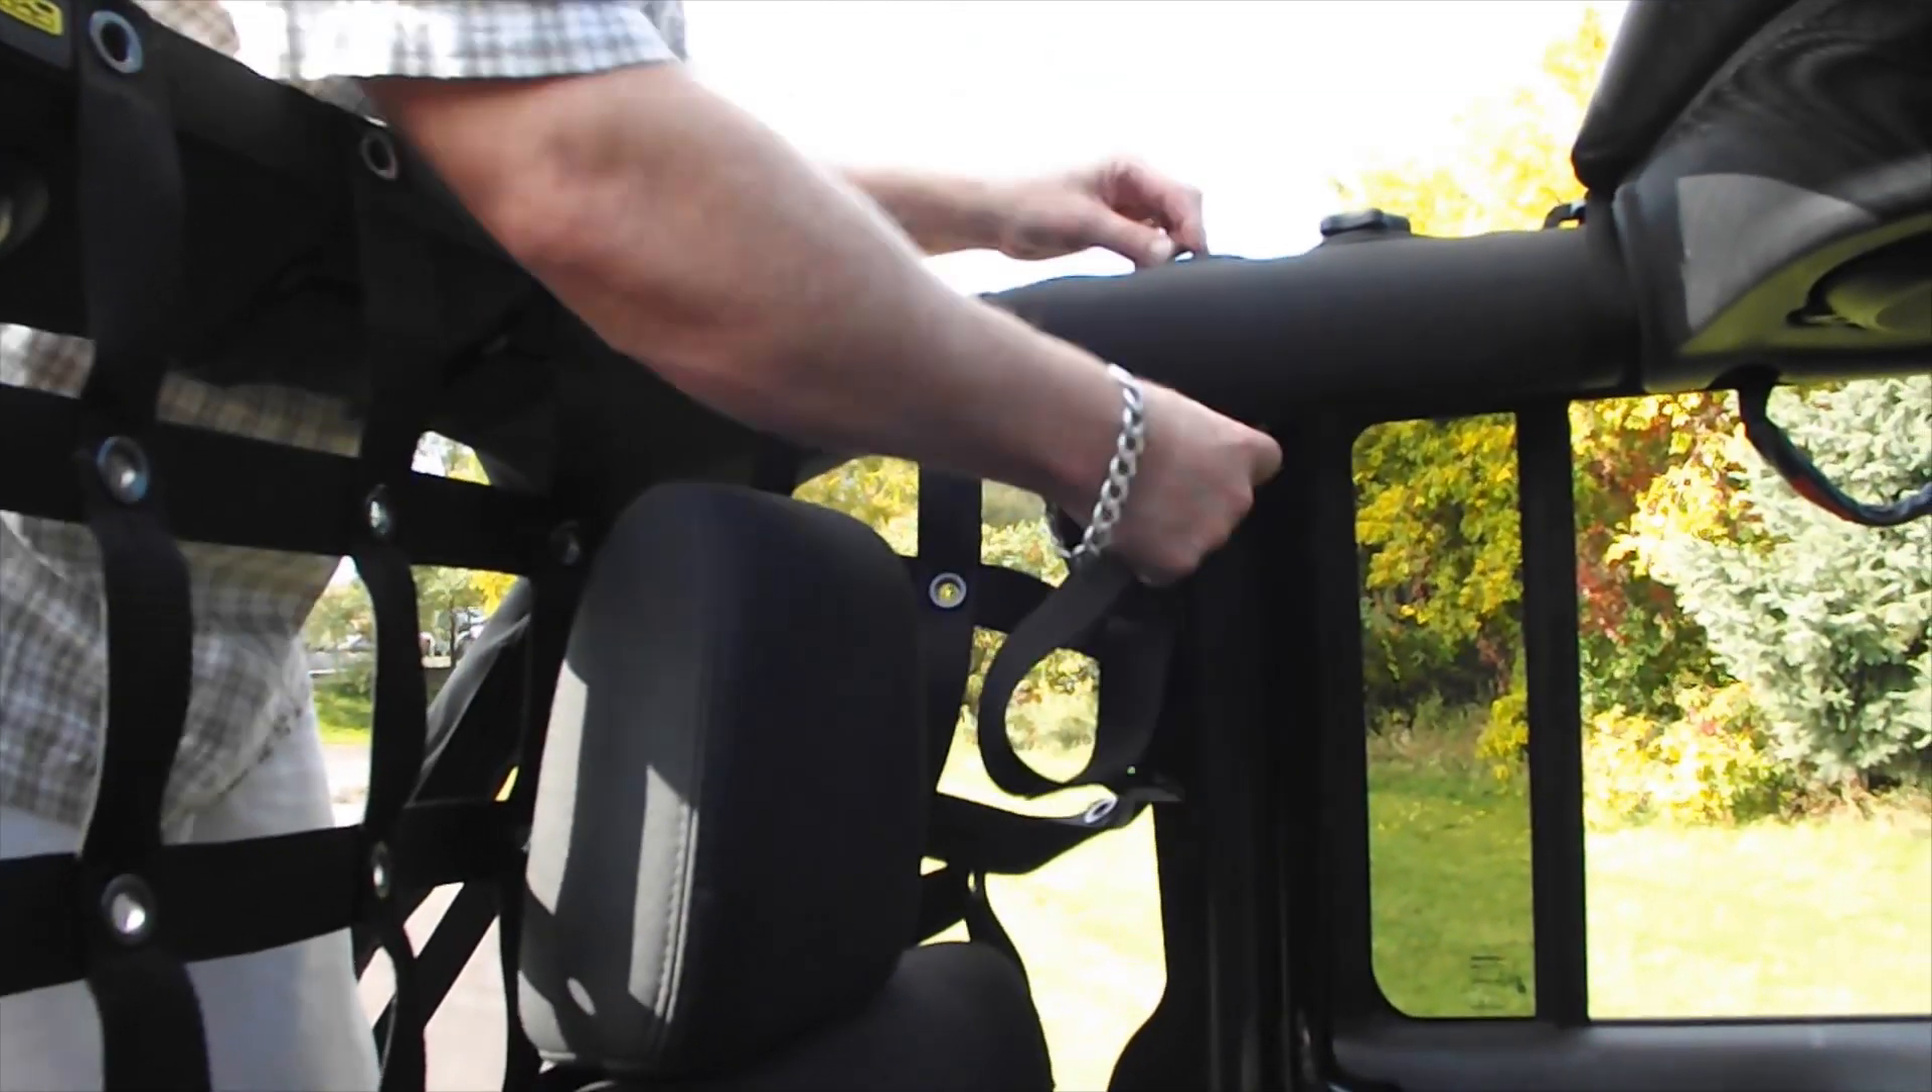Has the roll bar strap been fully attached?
No.